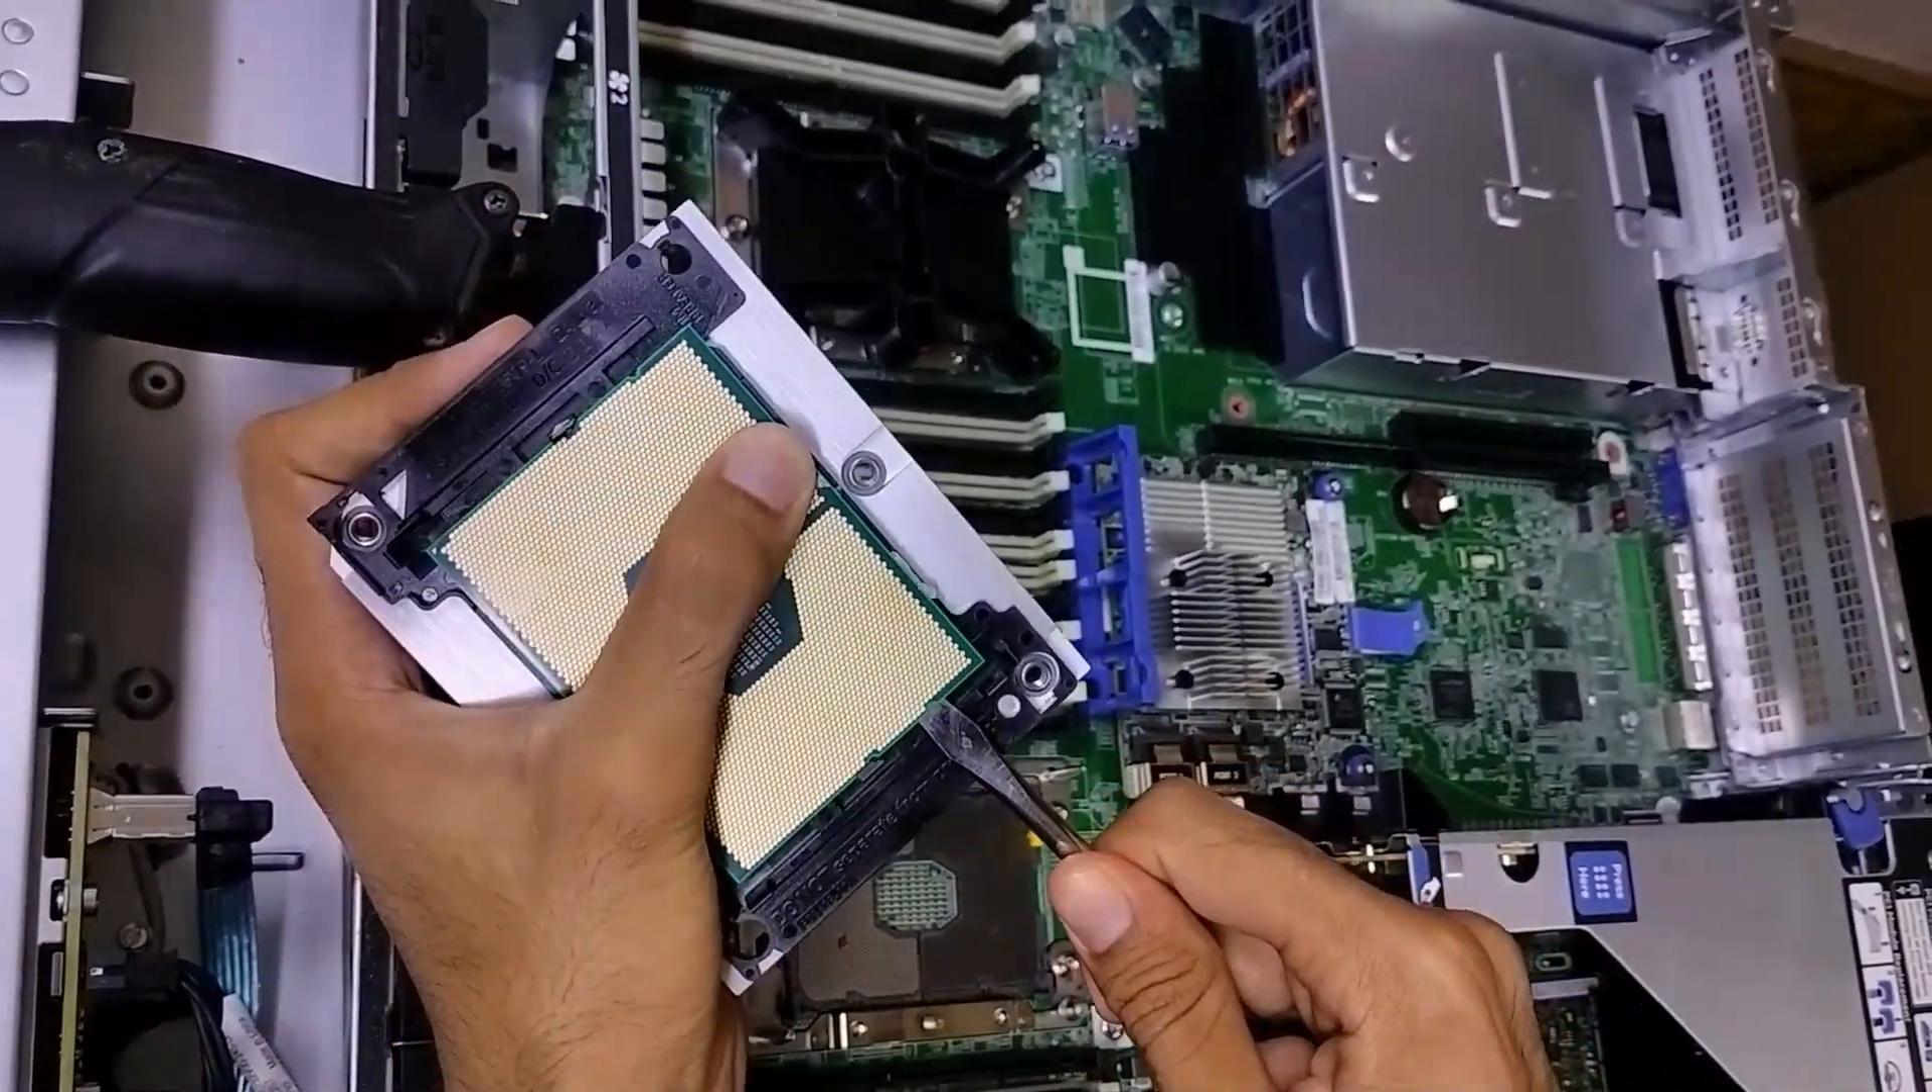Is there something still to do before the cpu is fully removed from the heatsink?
Yes.